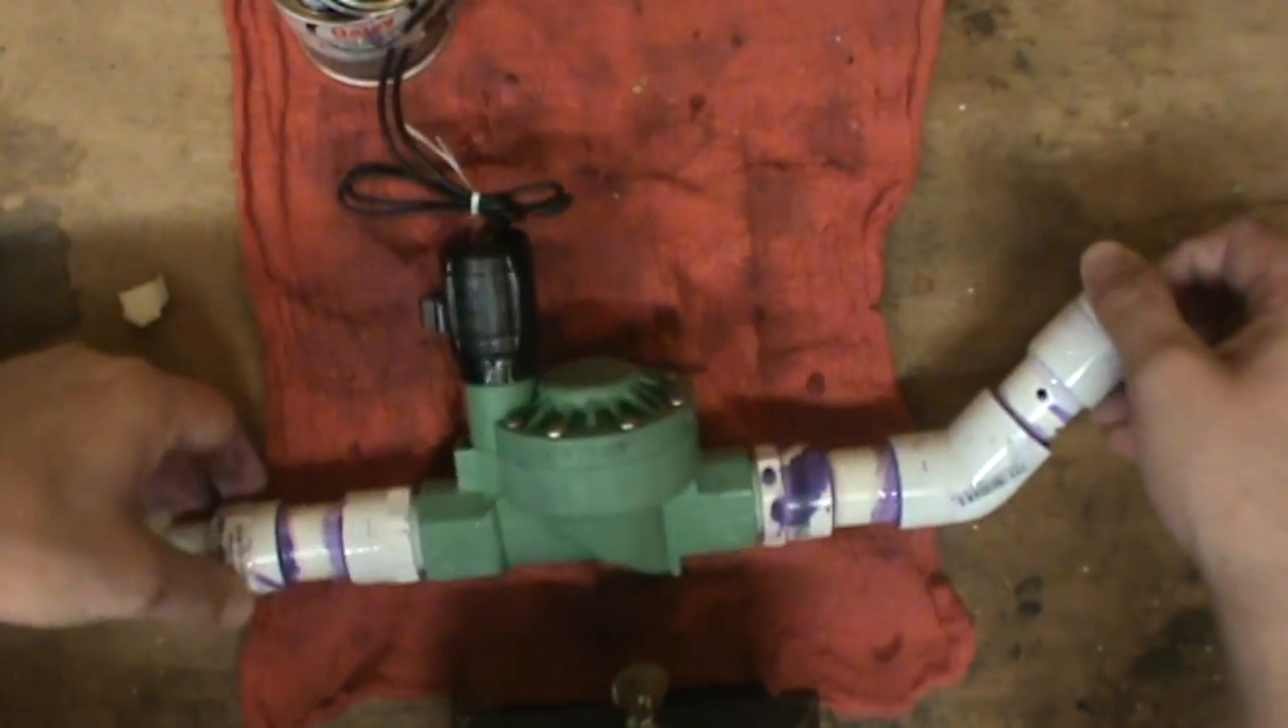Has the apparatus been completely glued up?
Yes.